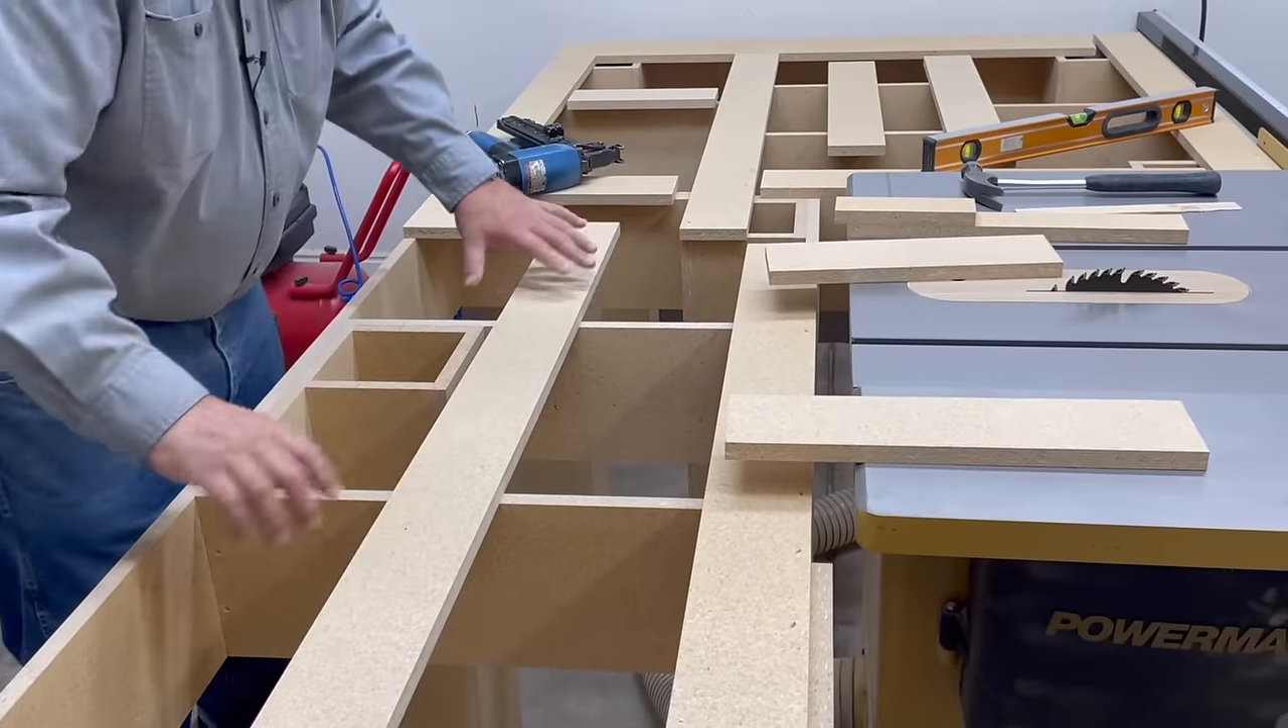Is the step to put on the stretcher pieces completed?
No.